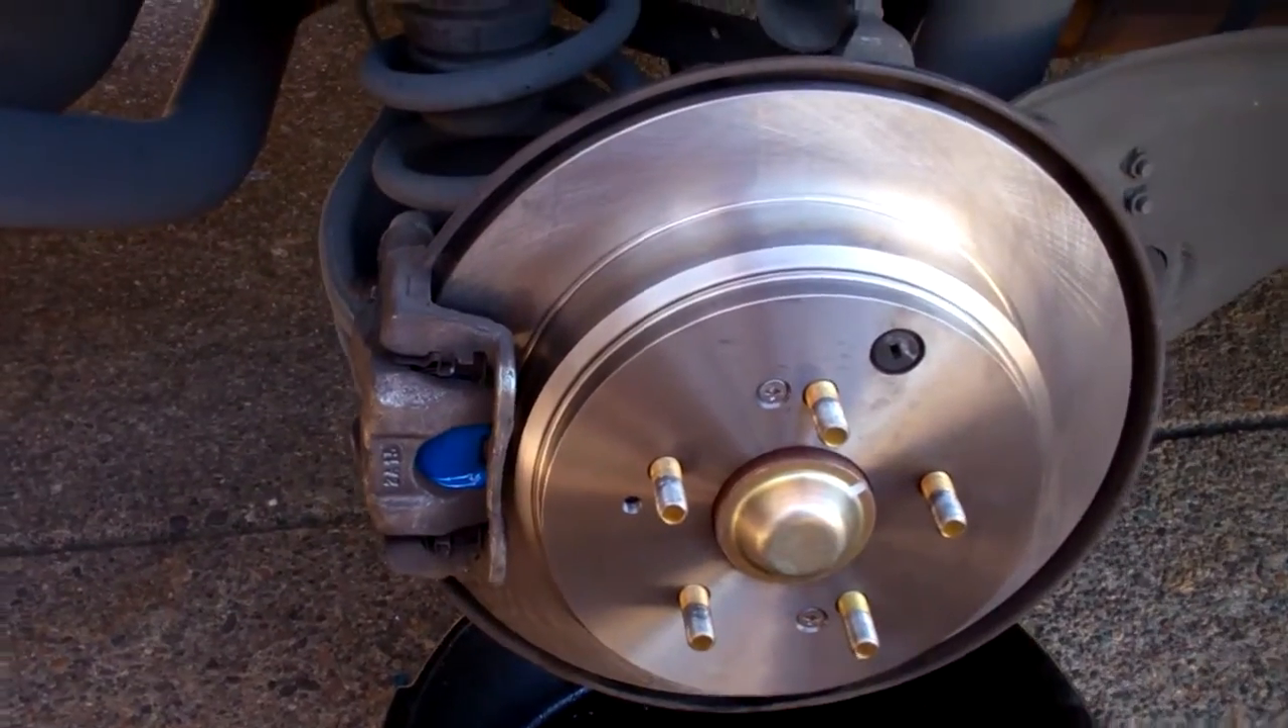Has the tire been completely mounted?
No.